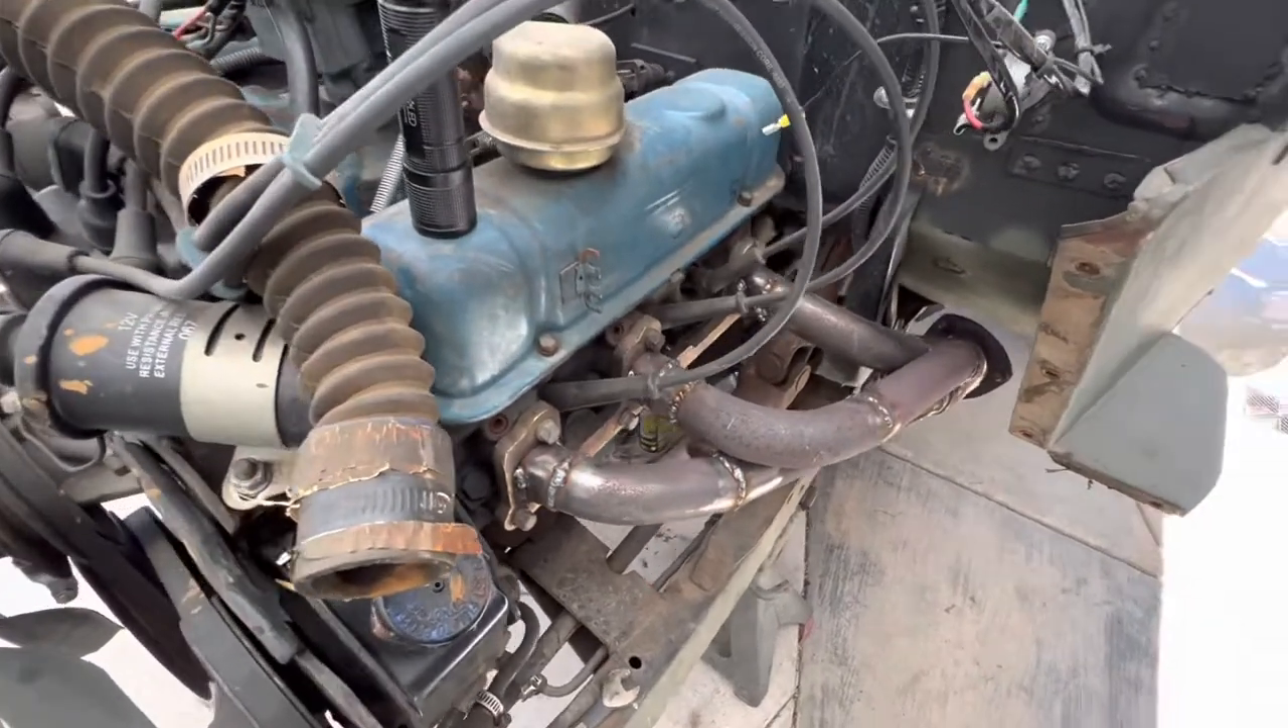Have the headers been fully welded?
Yes.